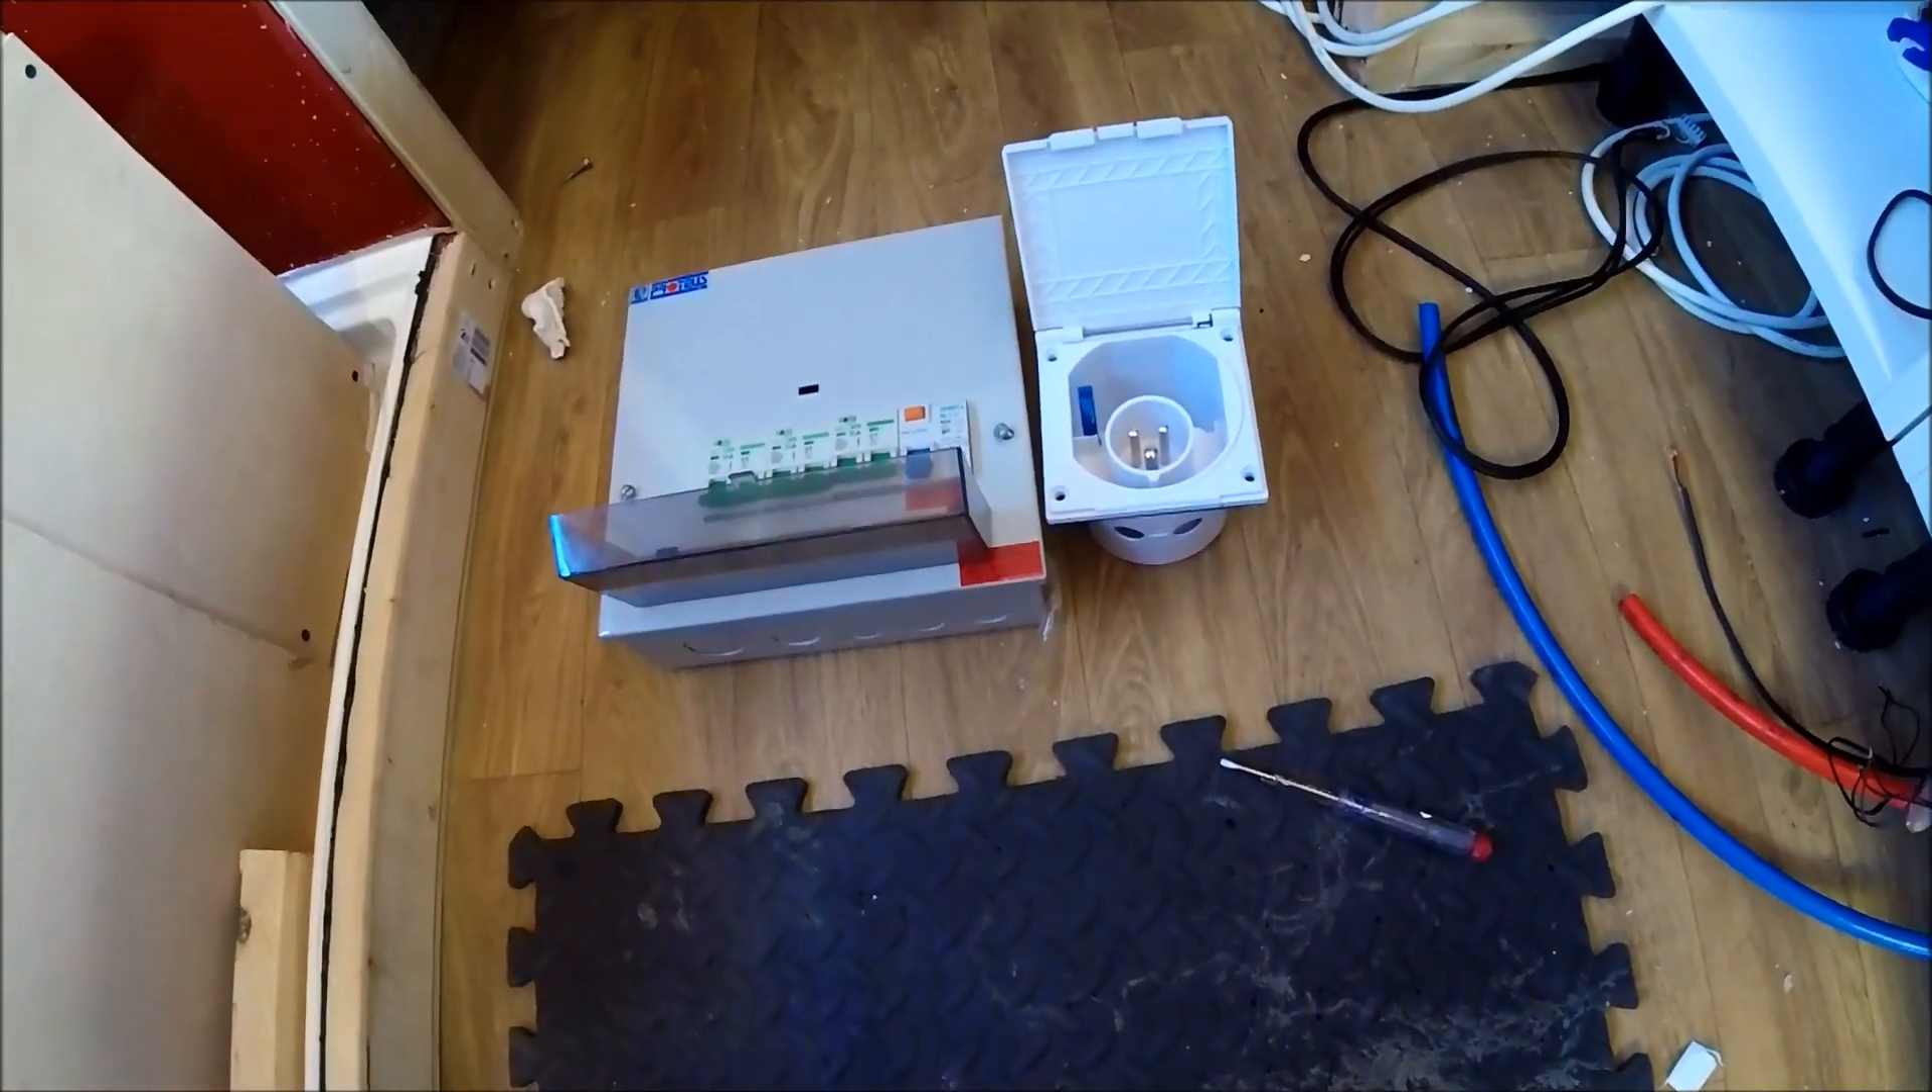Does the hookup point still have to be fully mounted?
Yes.